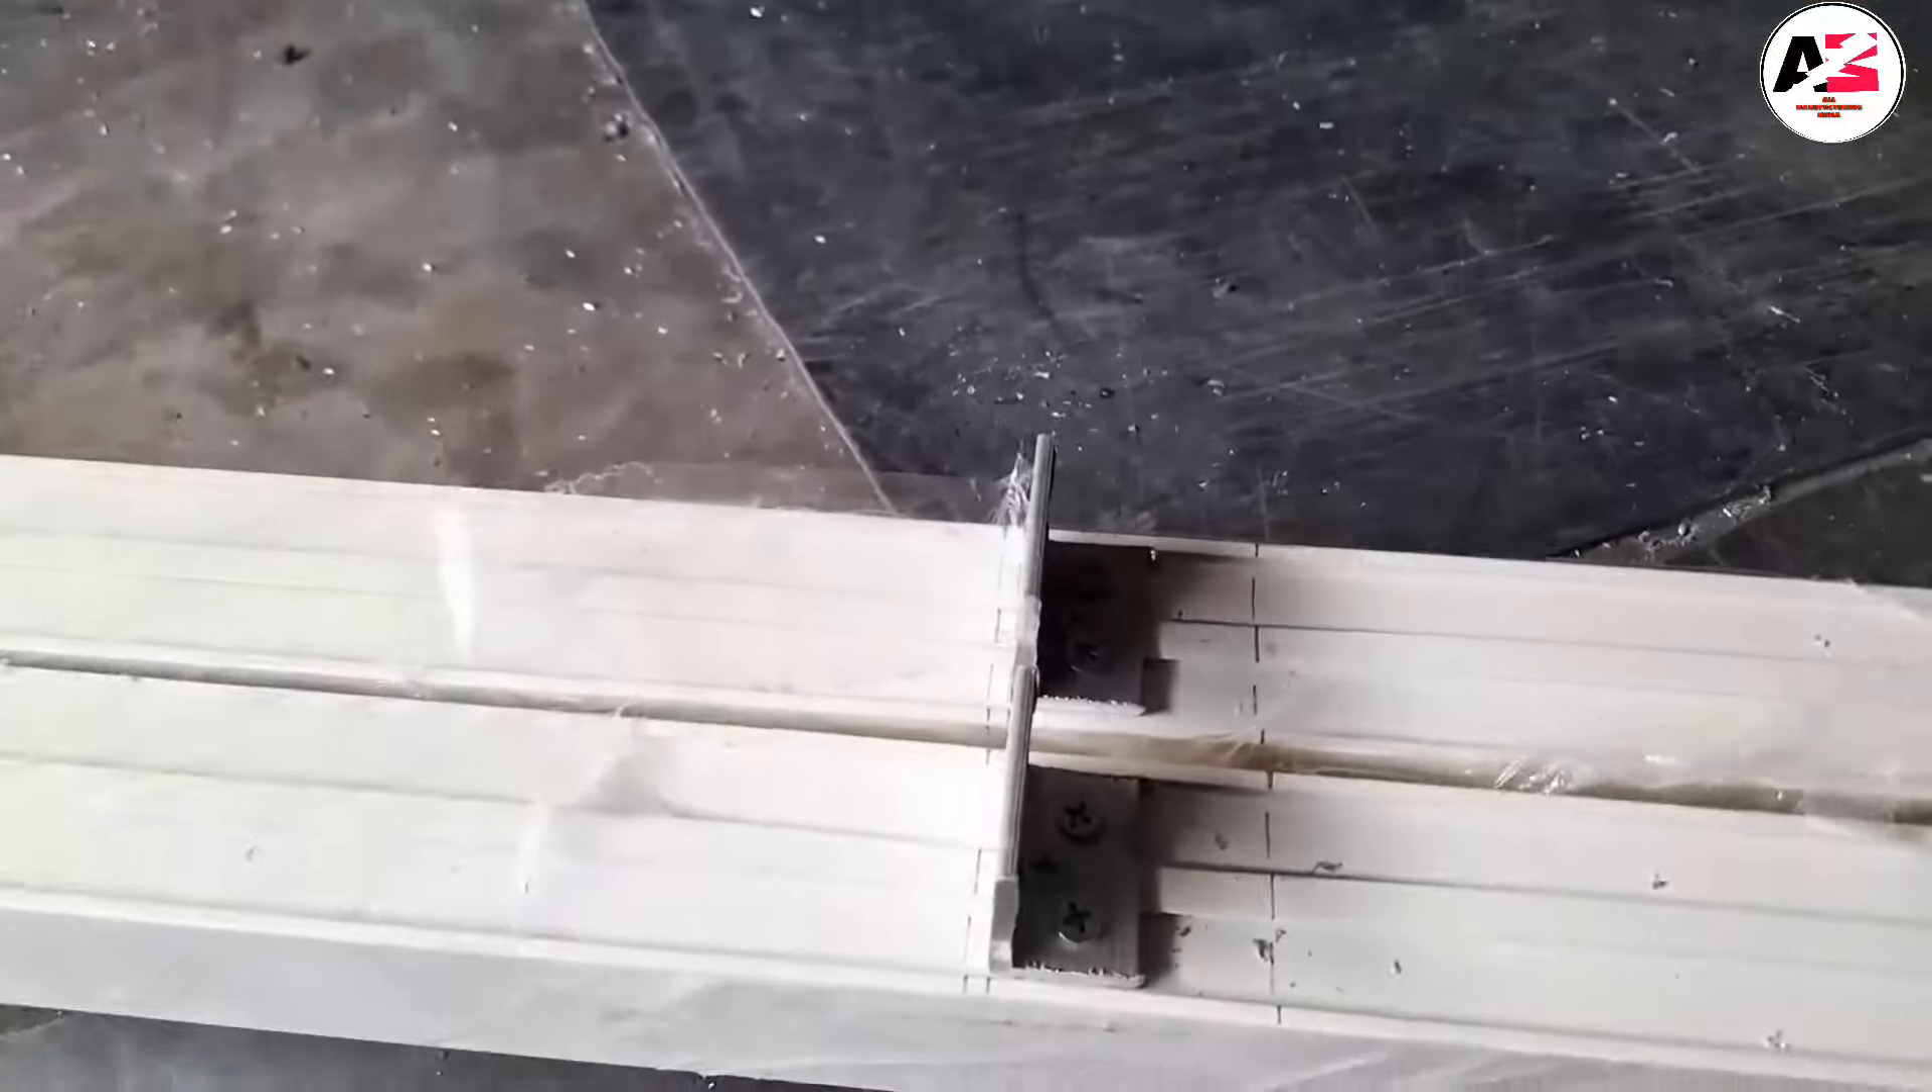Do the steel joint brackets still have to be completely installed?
No.